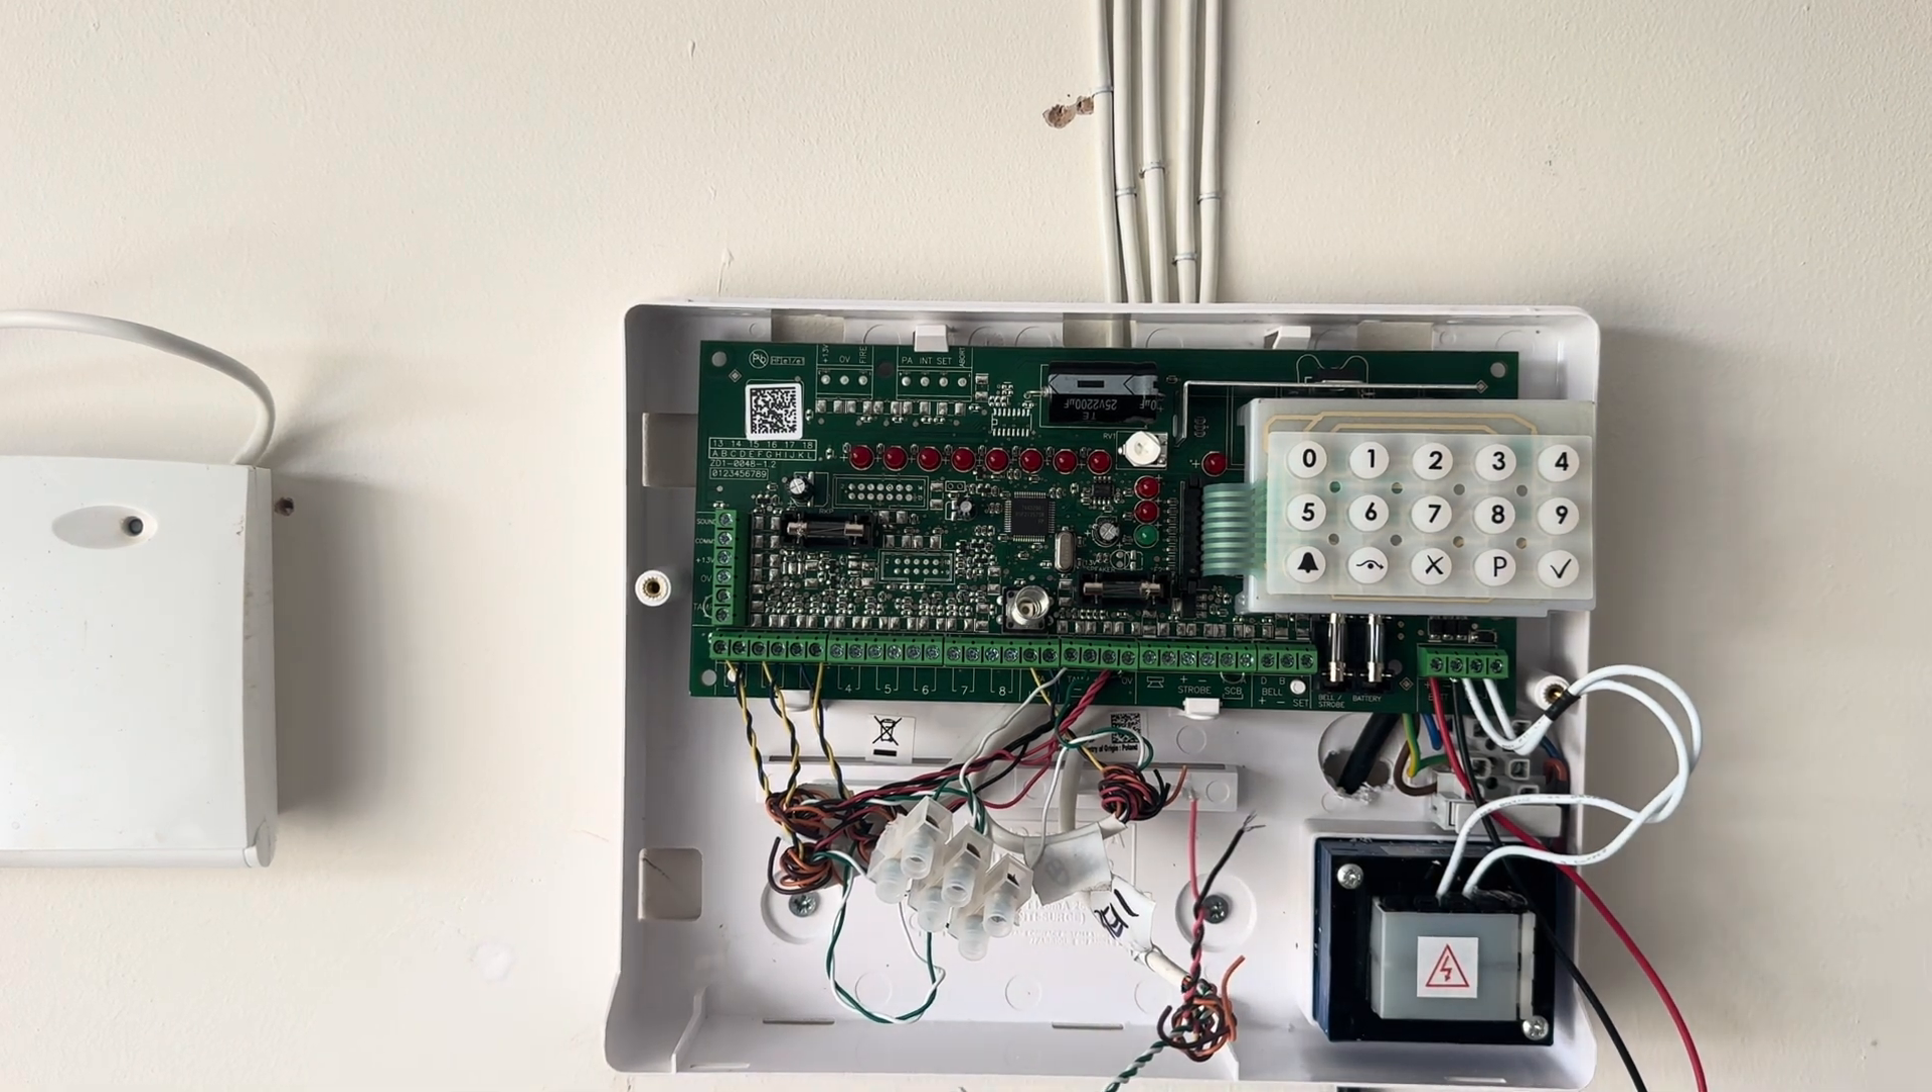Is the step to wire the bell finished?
No.